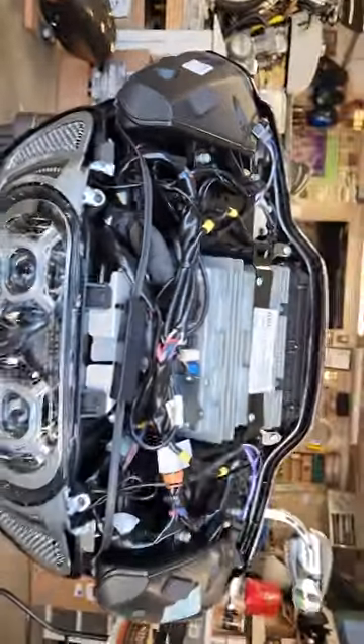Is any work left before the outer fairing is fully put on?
Yes.